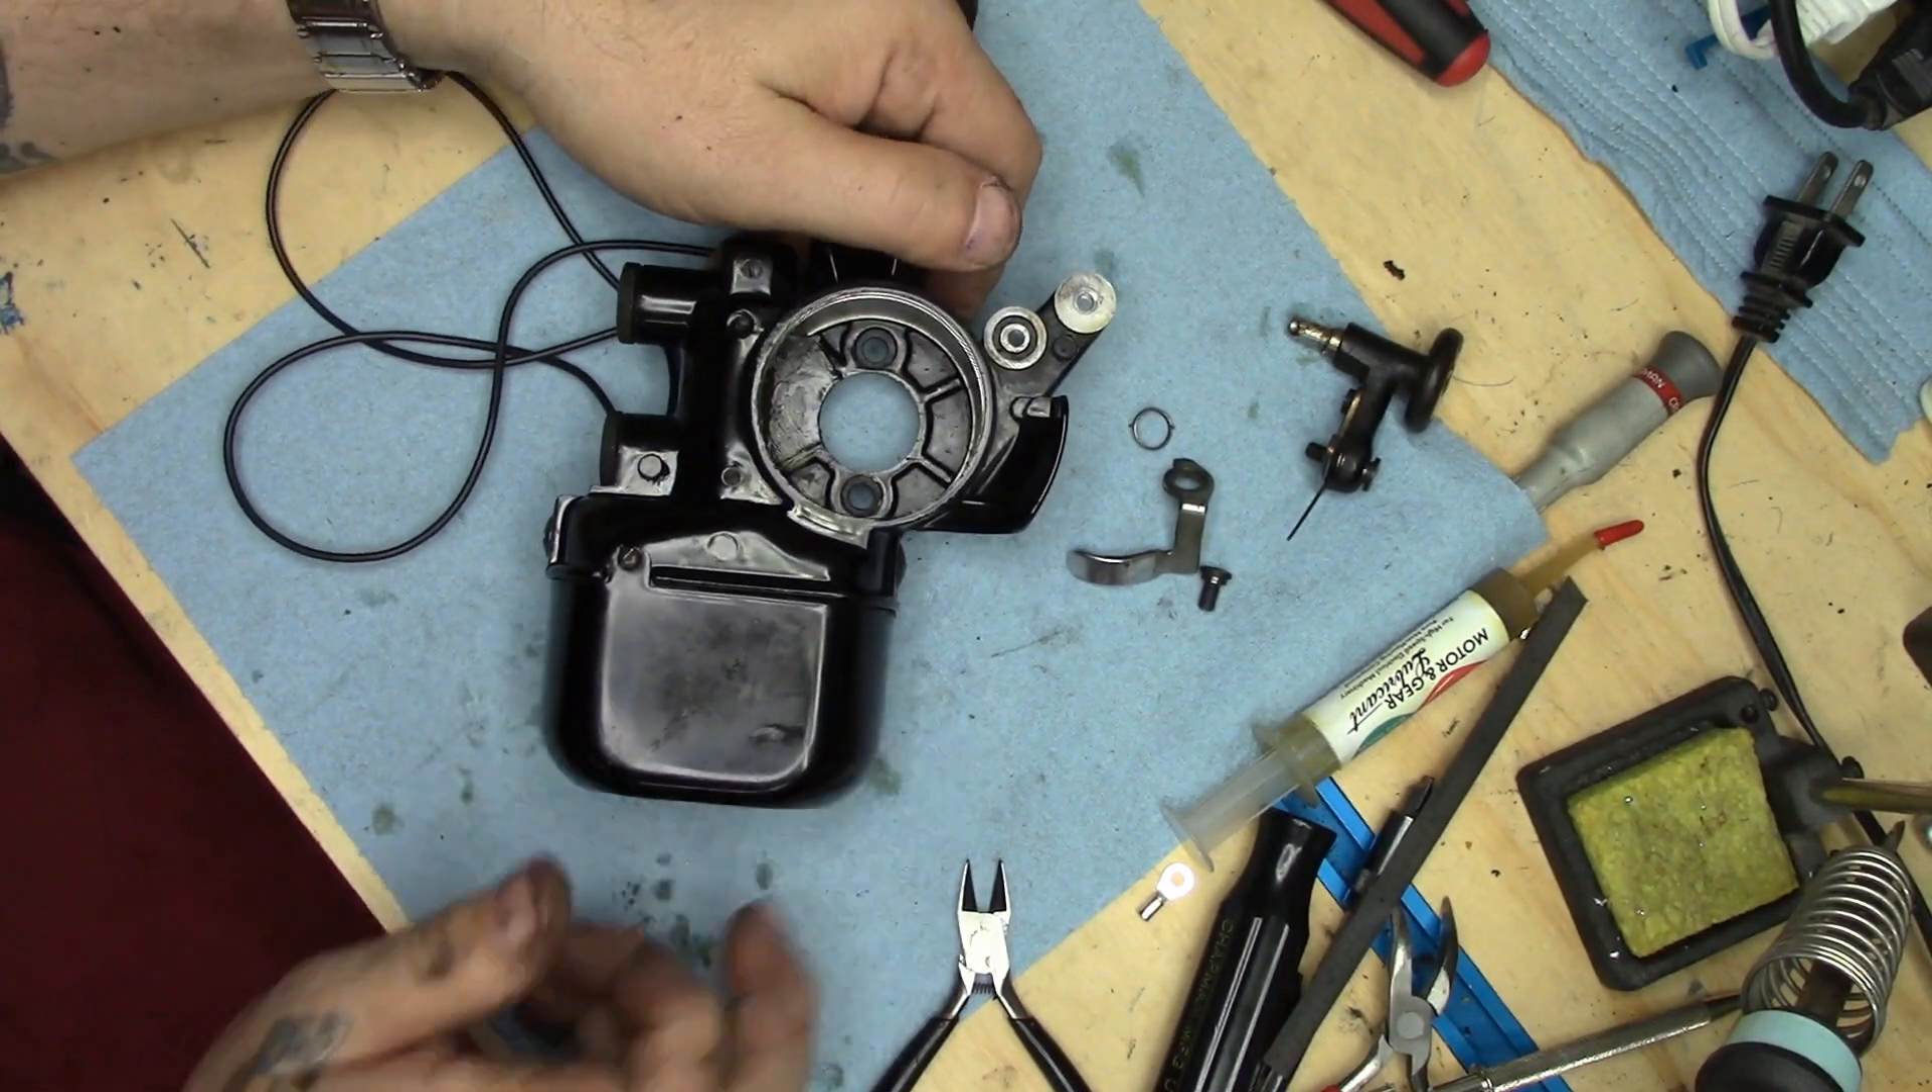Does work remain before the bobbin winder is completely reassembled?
Yes.